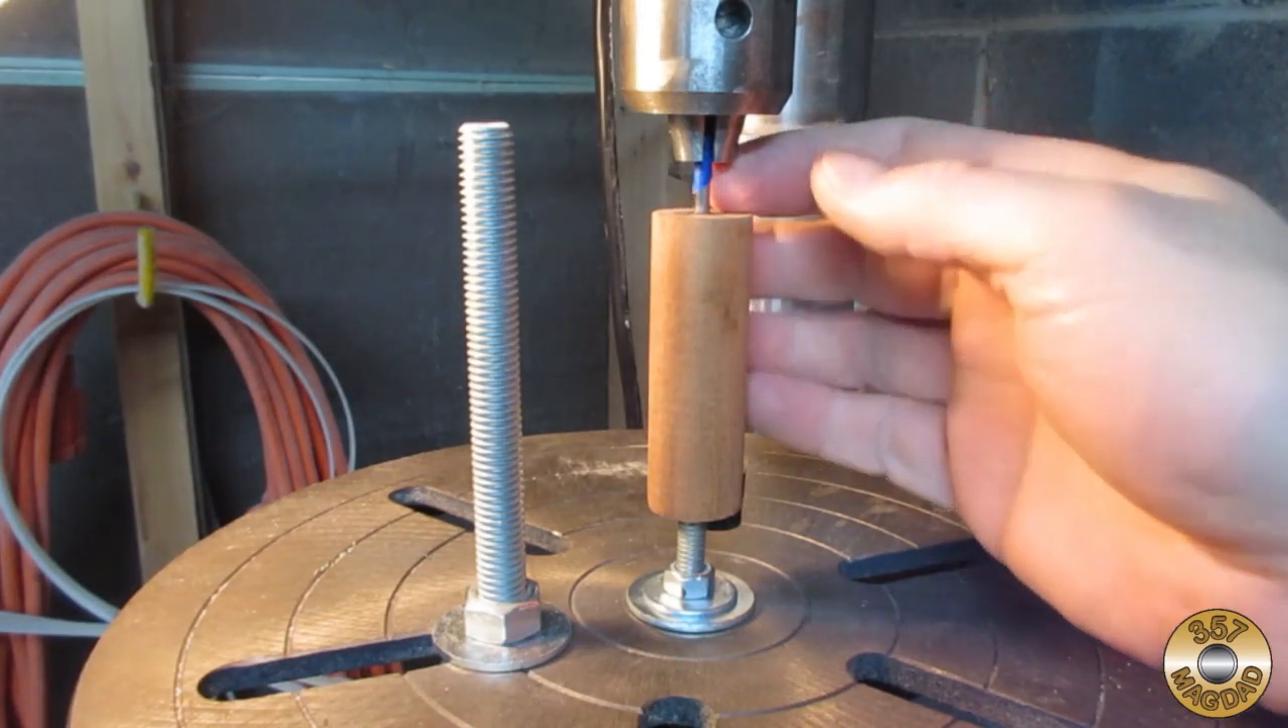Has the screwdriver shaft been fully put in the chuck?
Yes.